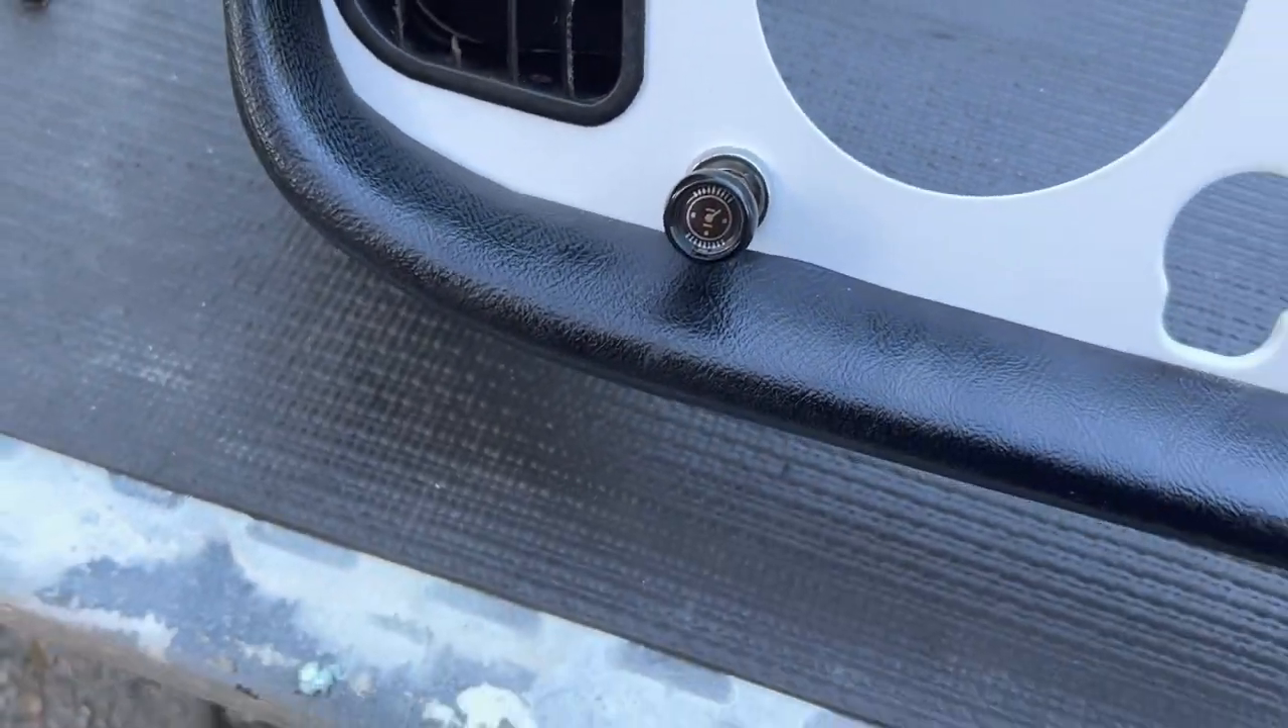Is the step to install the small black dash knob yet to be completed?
No.